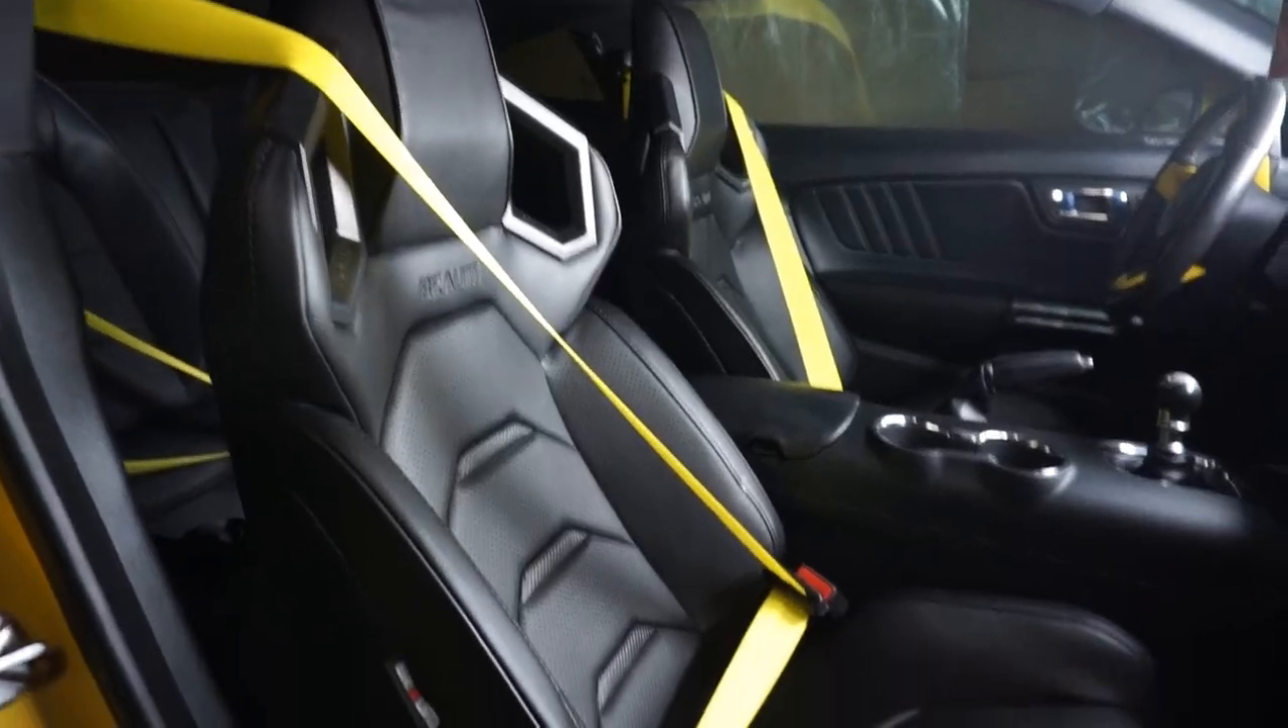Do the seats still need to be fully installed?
No.